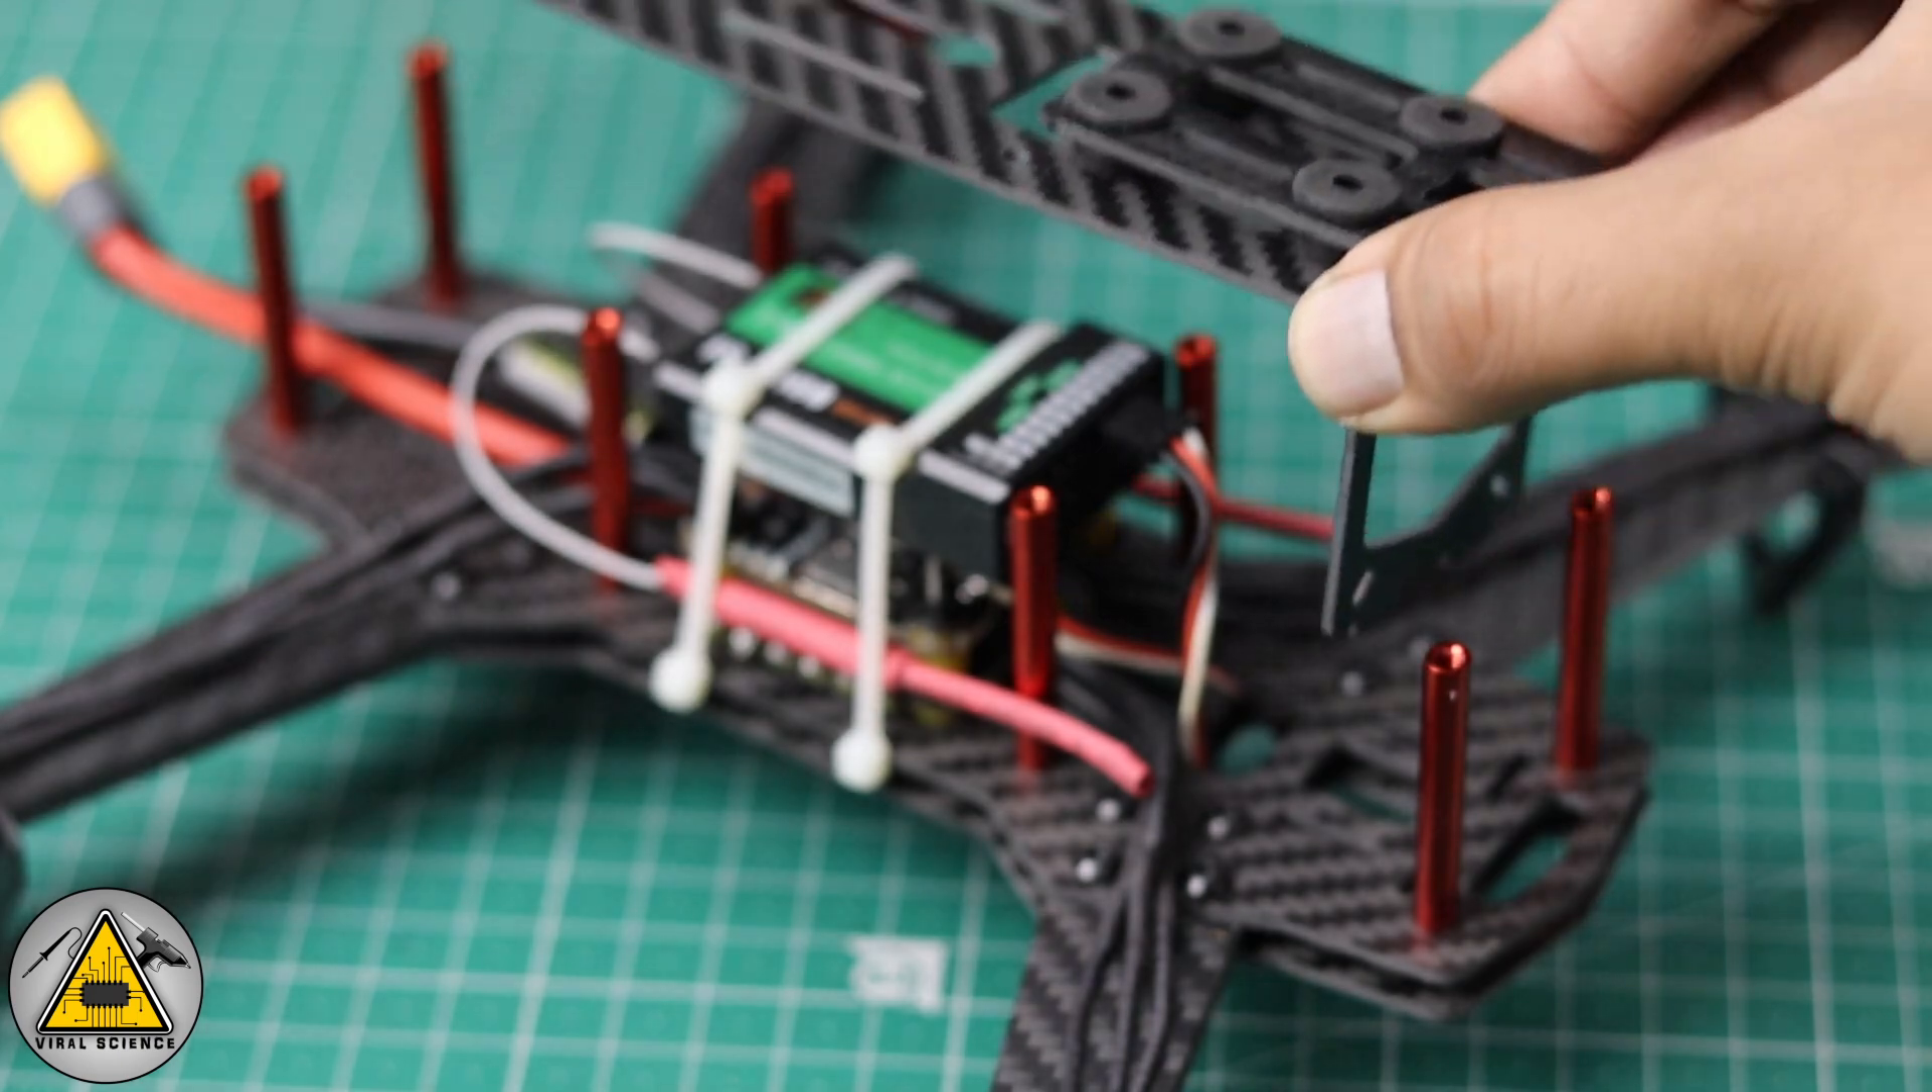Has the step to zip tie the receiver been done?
Yes.